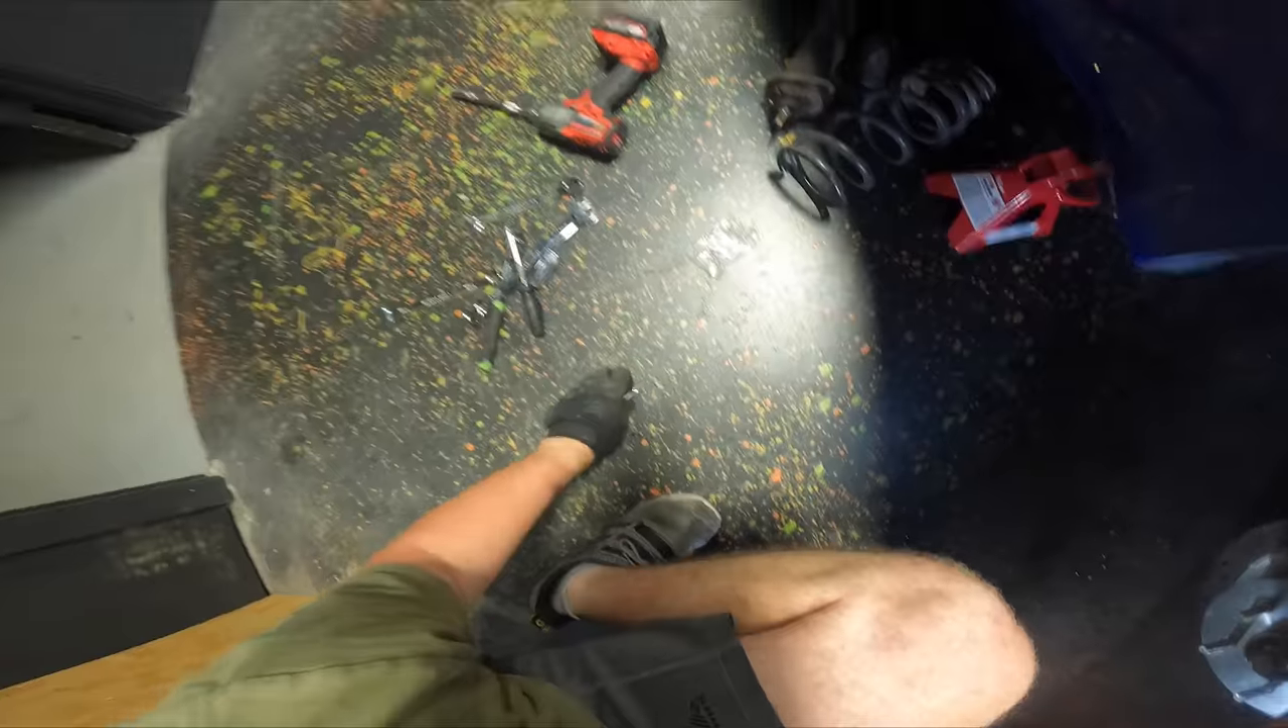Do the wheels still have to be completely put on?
Yes.